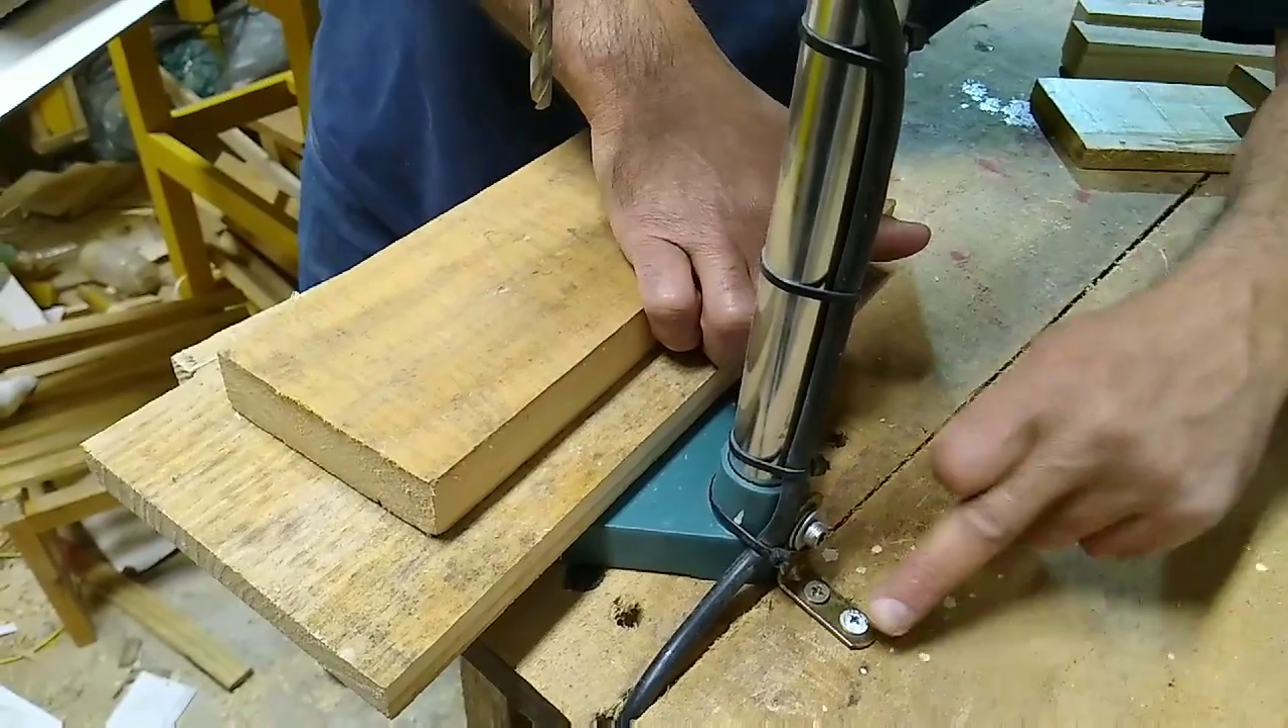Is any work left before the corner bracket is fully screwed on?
No.